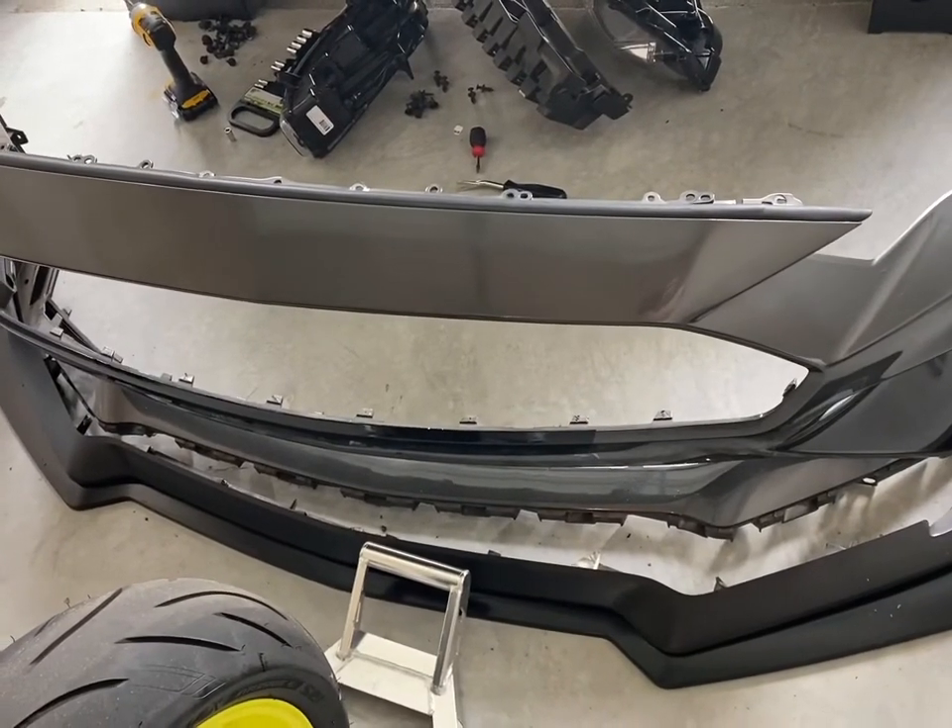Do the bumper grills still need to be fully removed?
No.